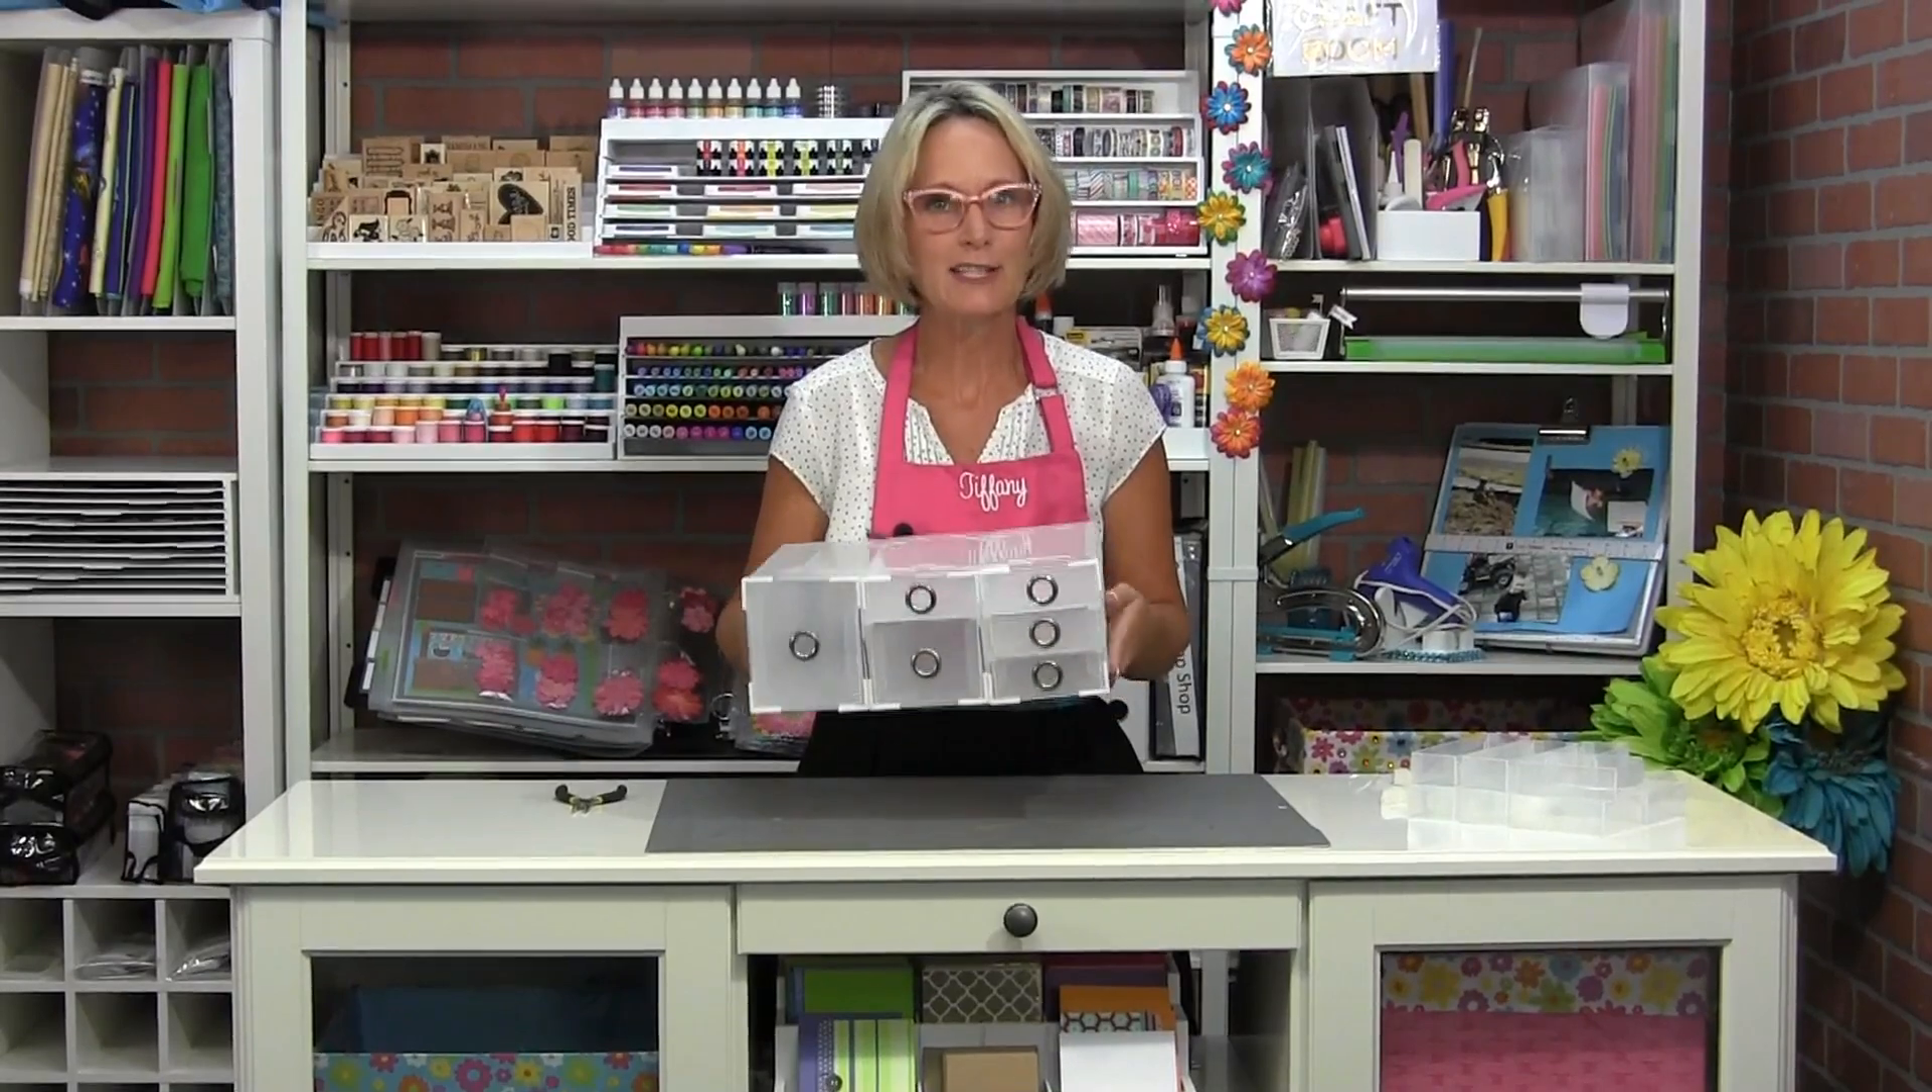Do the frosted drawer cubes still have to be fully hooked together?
No.